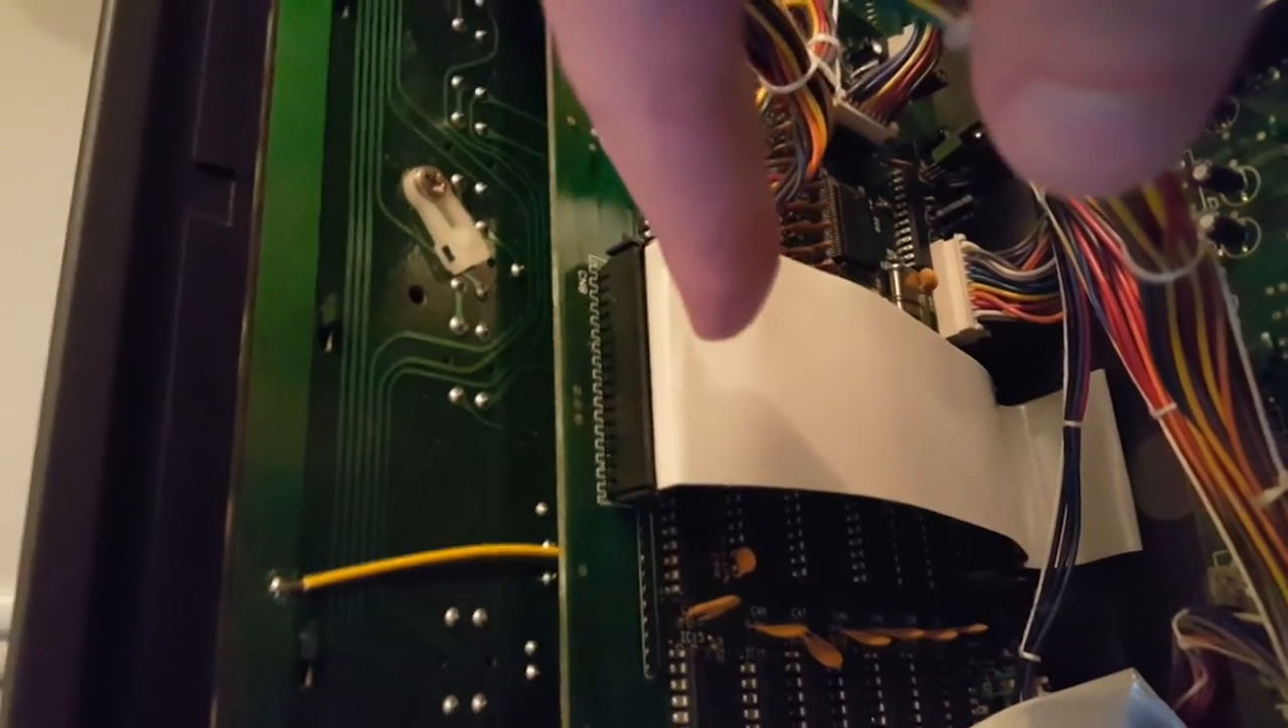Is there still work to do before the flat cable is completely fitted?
No.